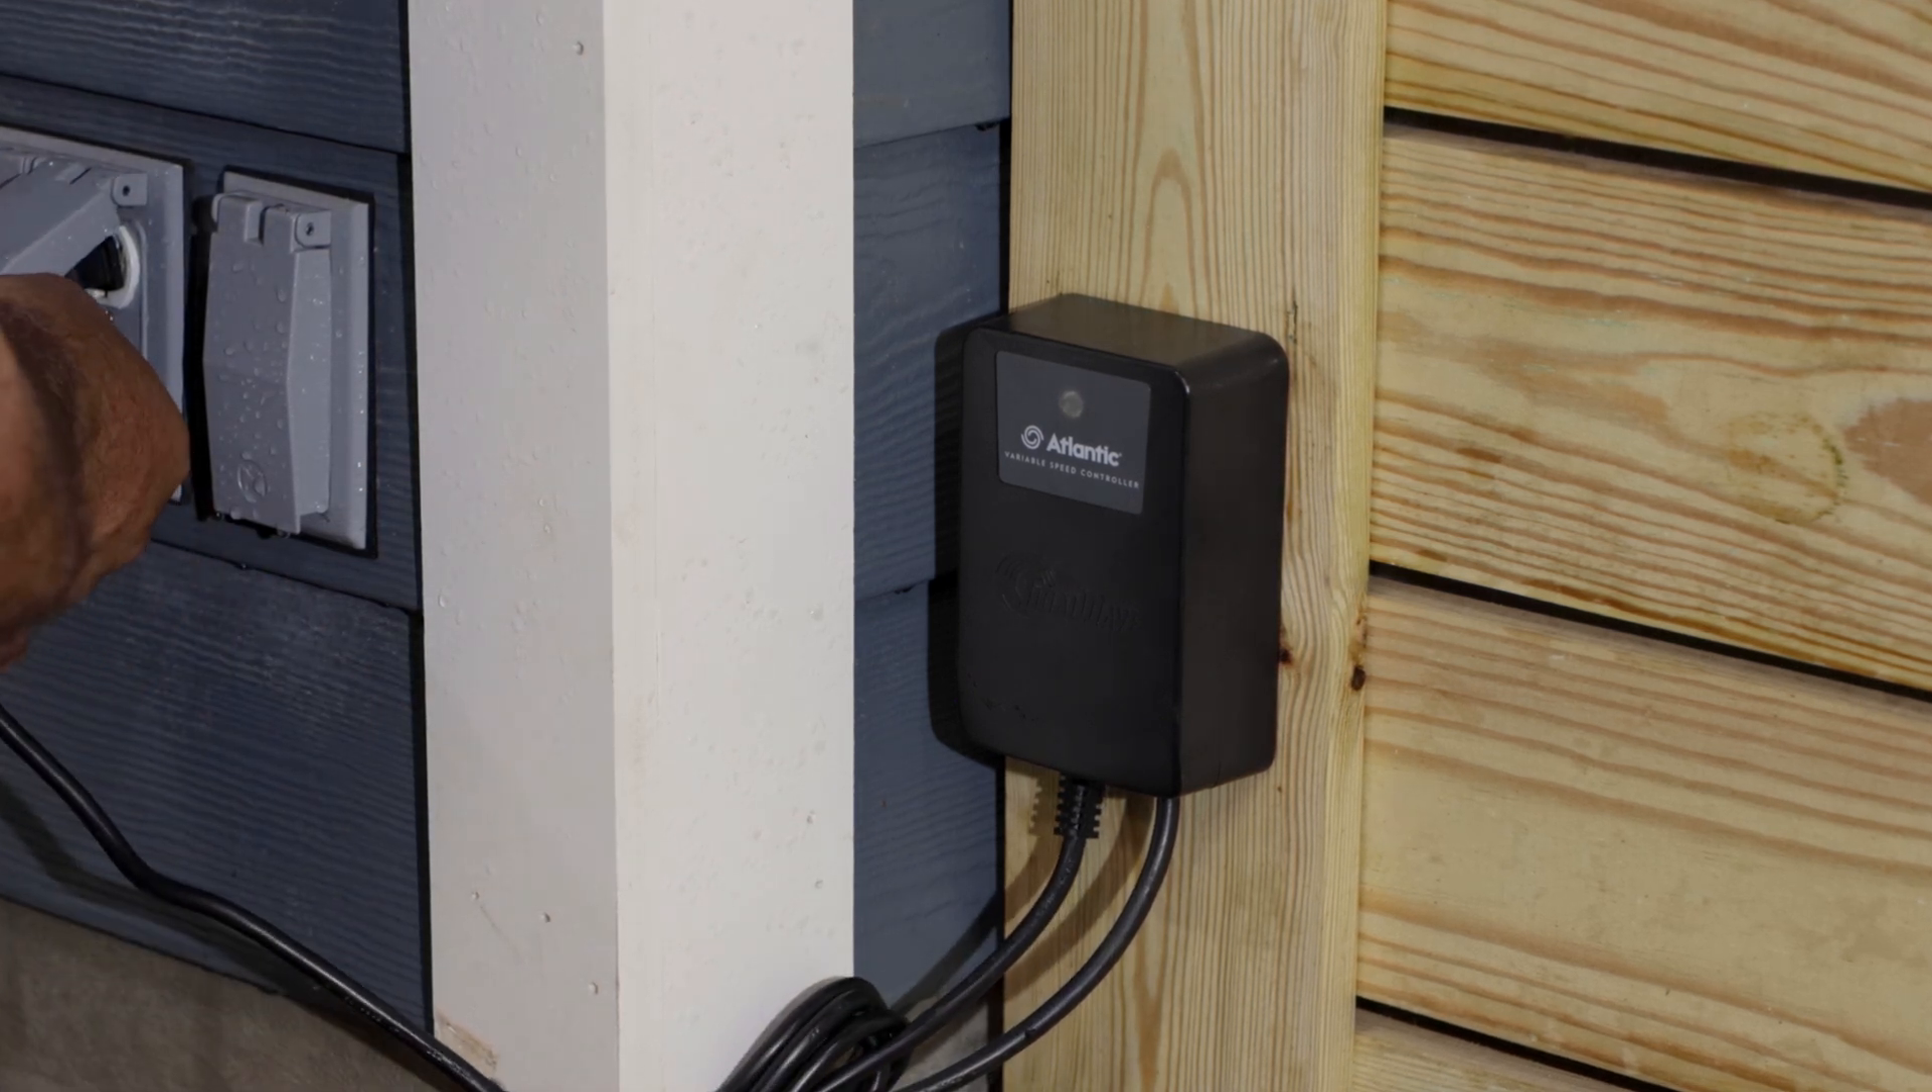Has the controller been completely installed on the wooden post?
Yes.